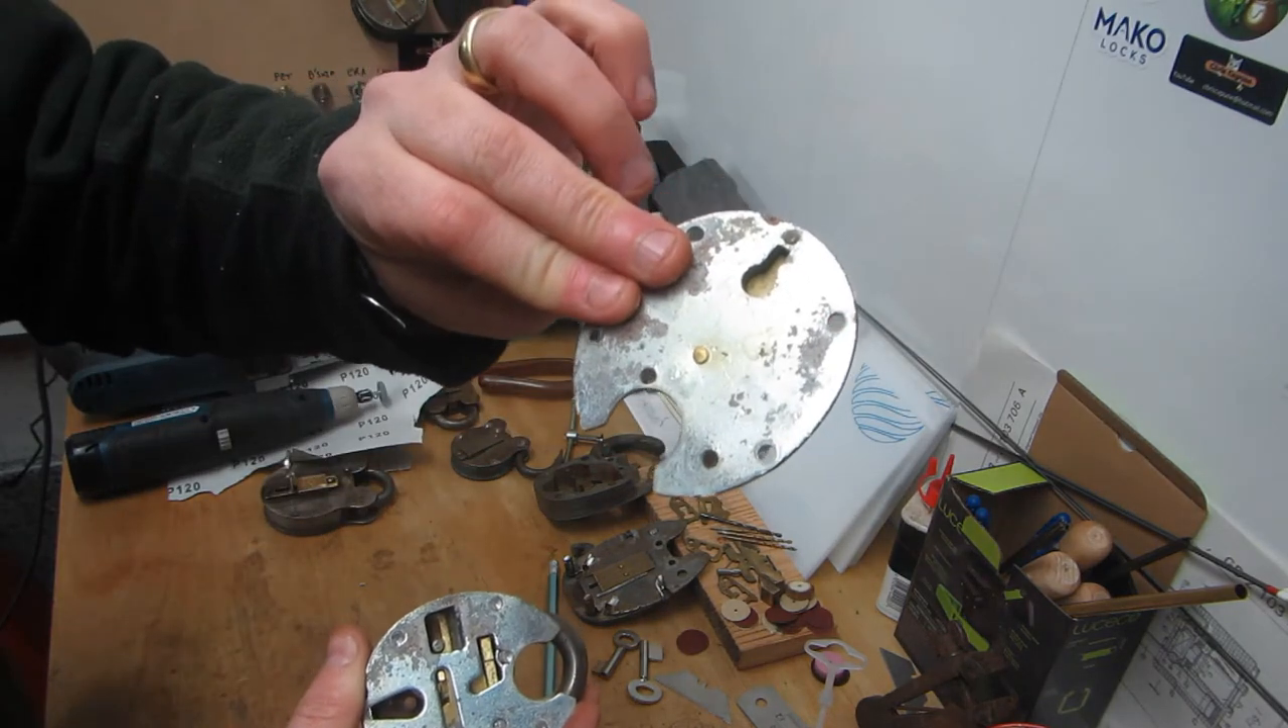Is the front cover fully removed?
Yes.